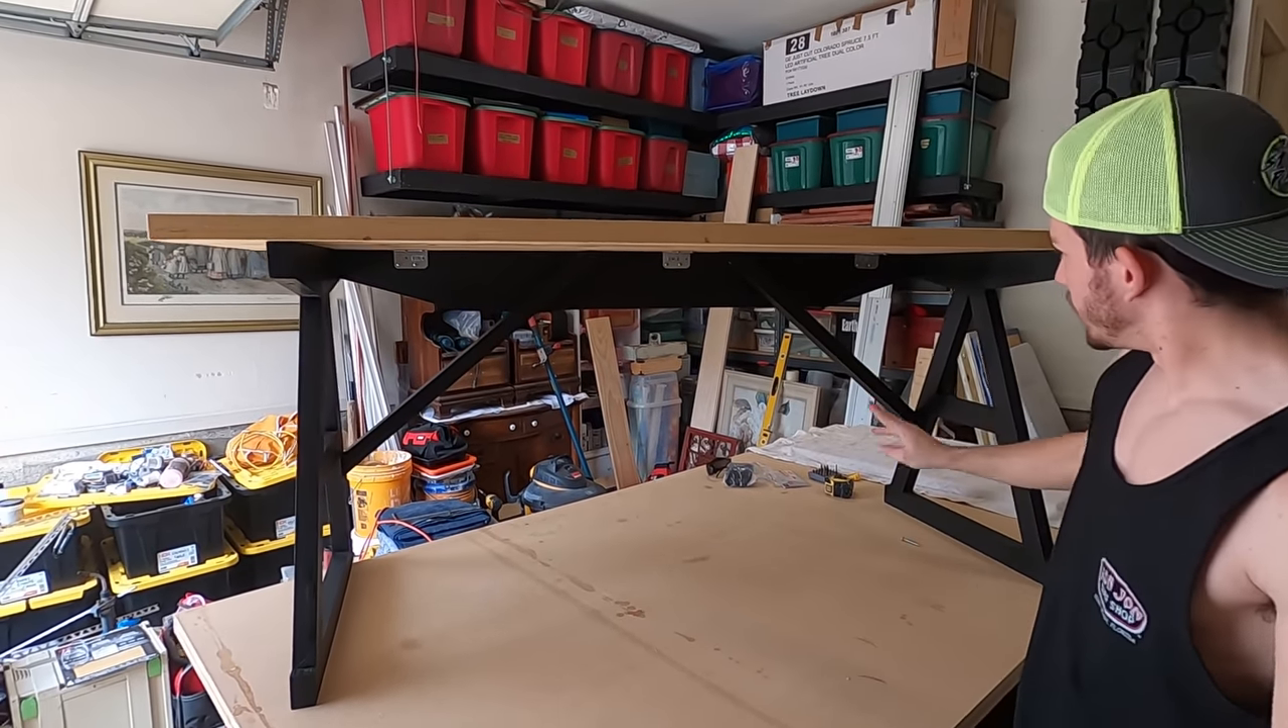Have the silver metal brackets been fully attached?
Yes.